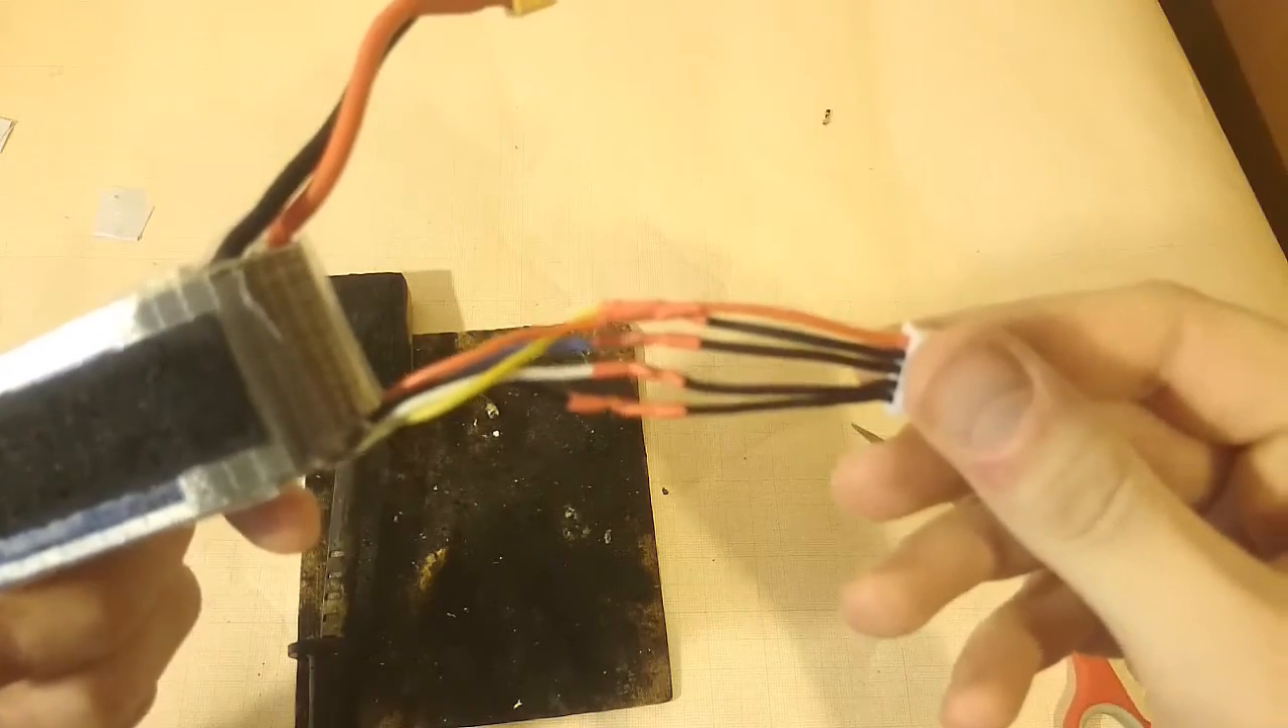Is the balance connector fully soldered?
Yes.